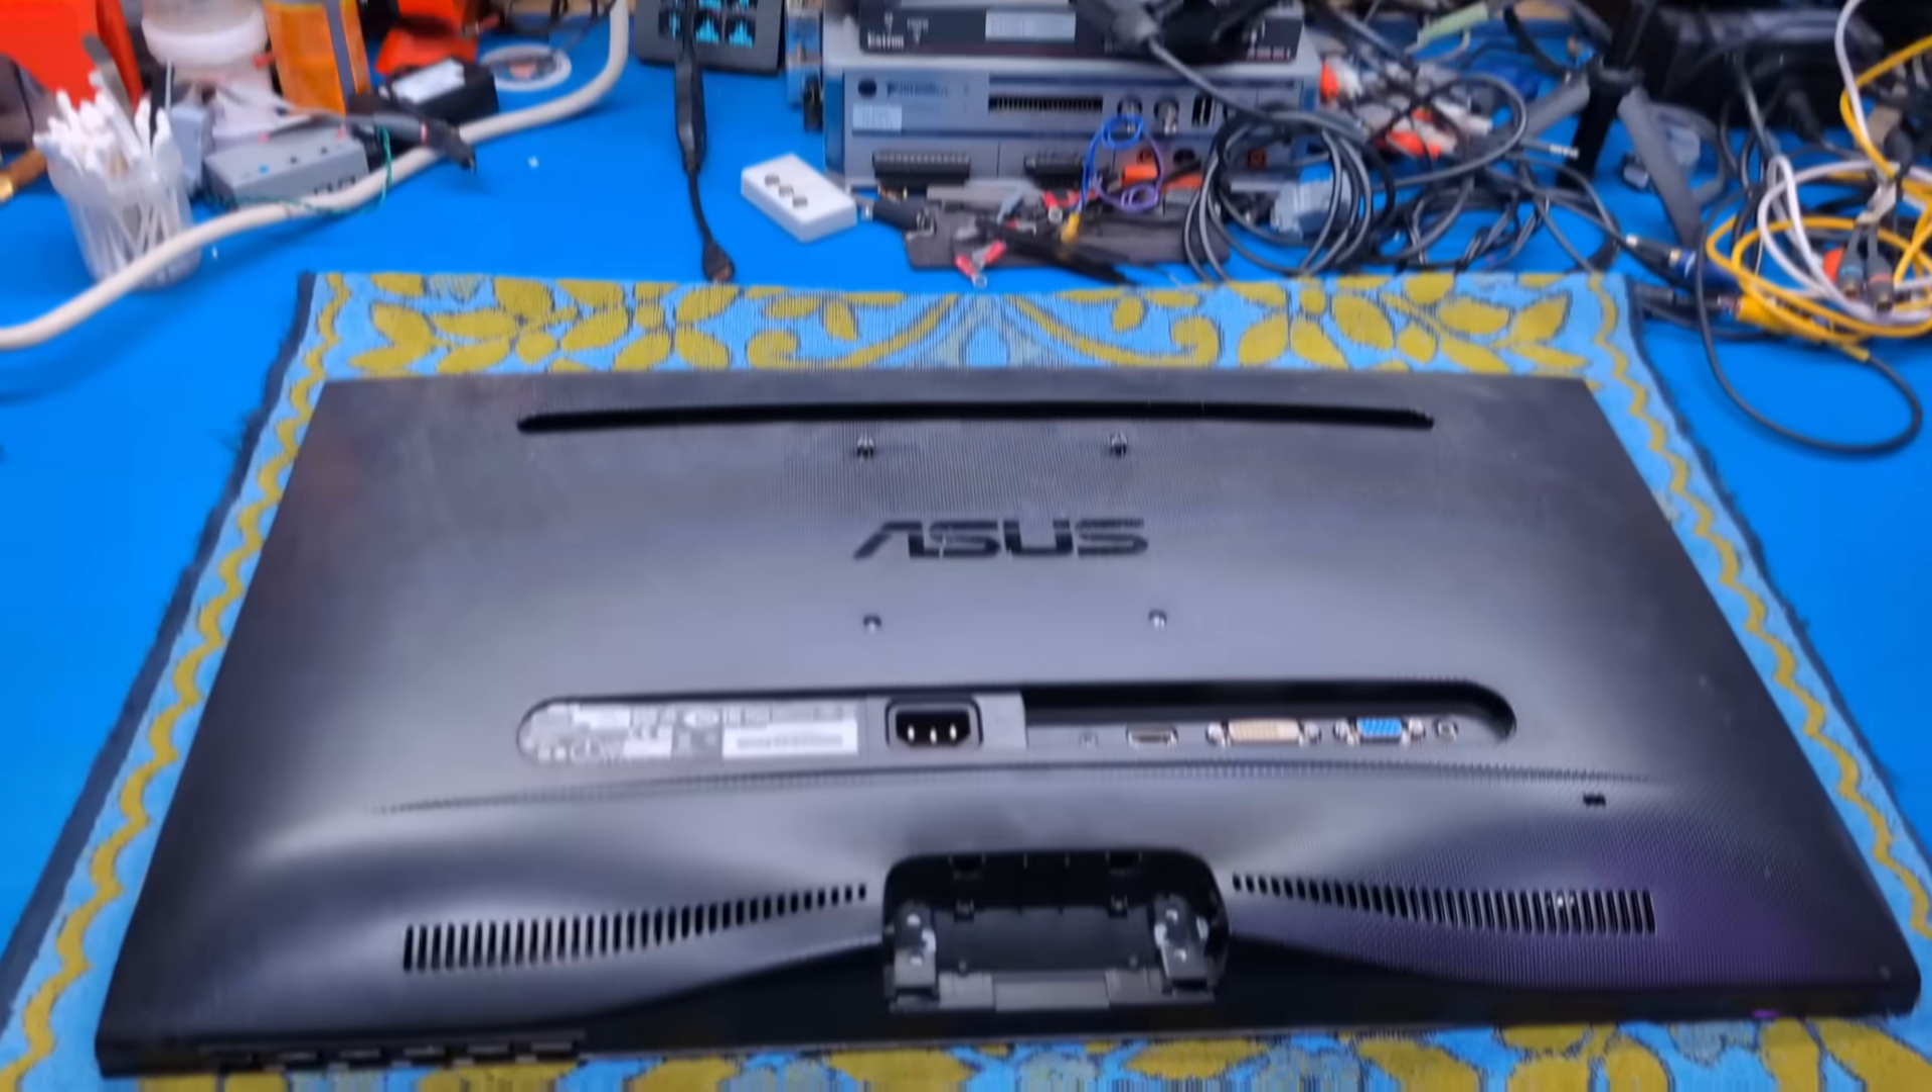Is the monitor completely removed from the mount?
Yes.